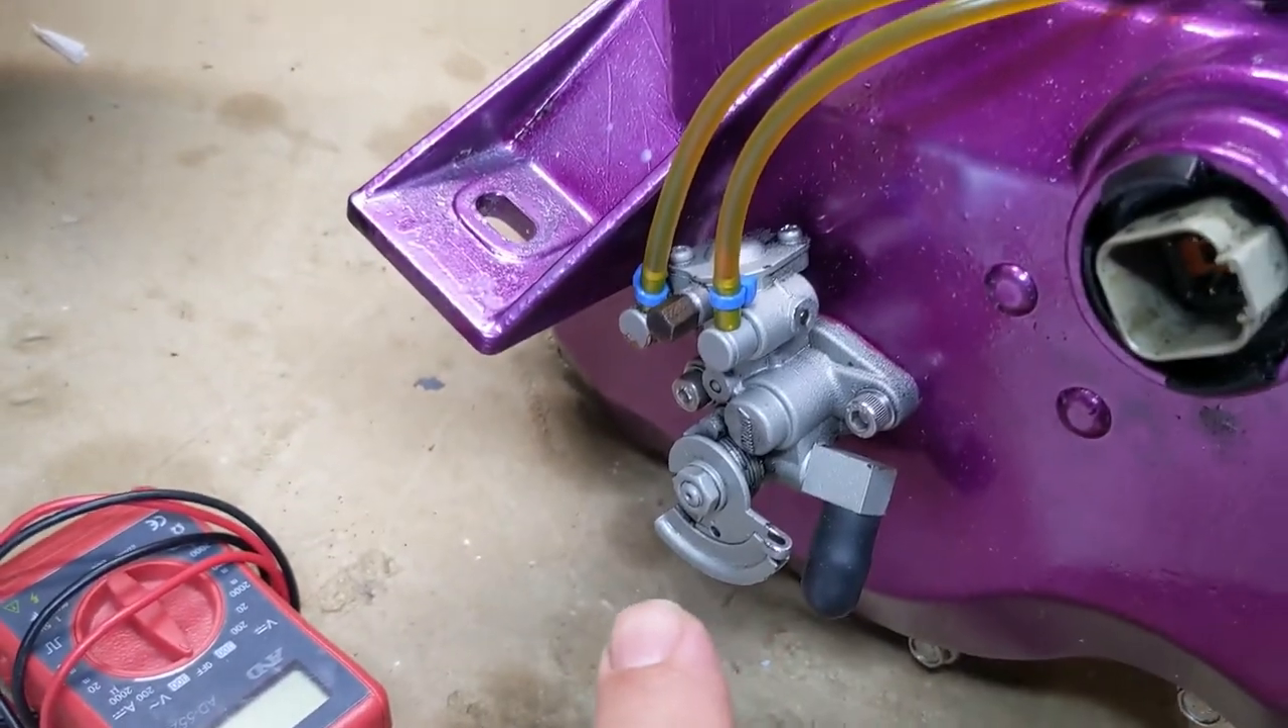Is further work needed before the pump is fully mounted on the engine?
No.